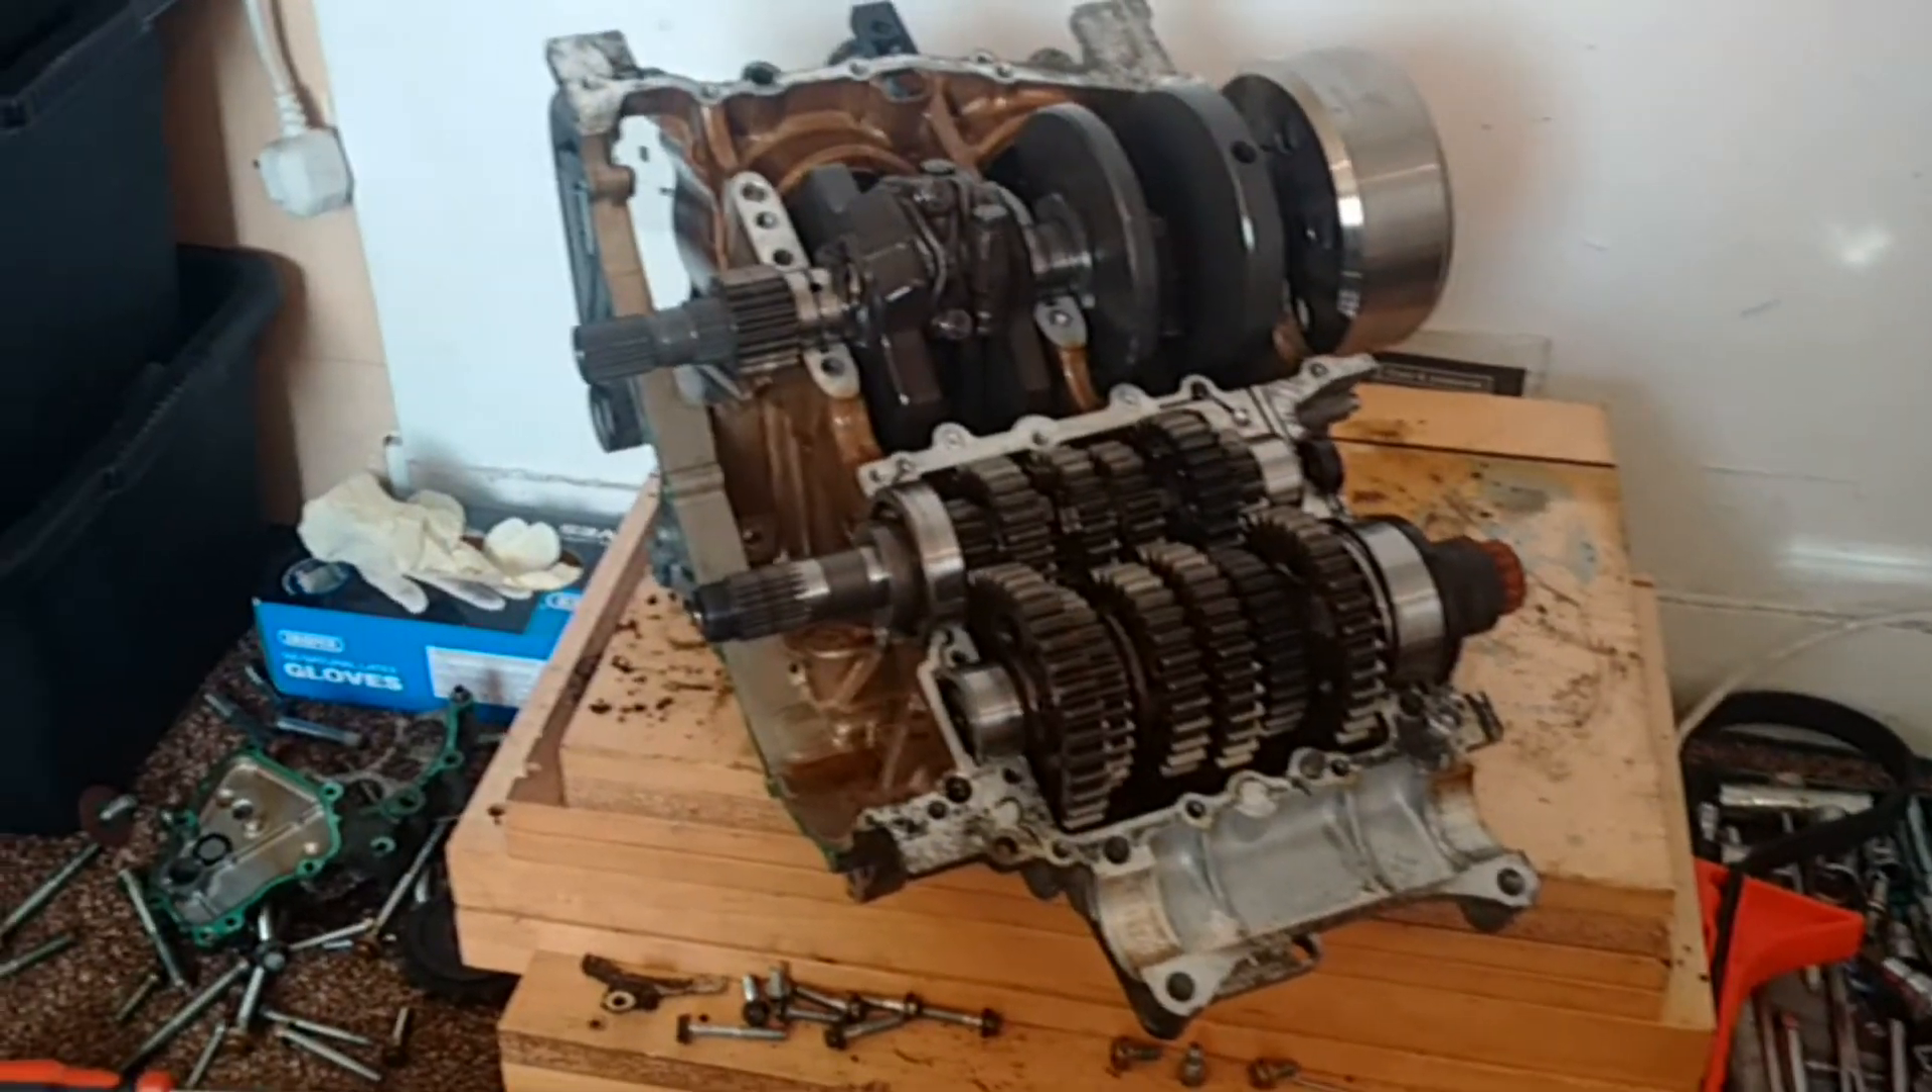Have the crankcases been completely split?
Yes.